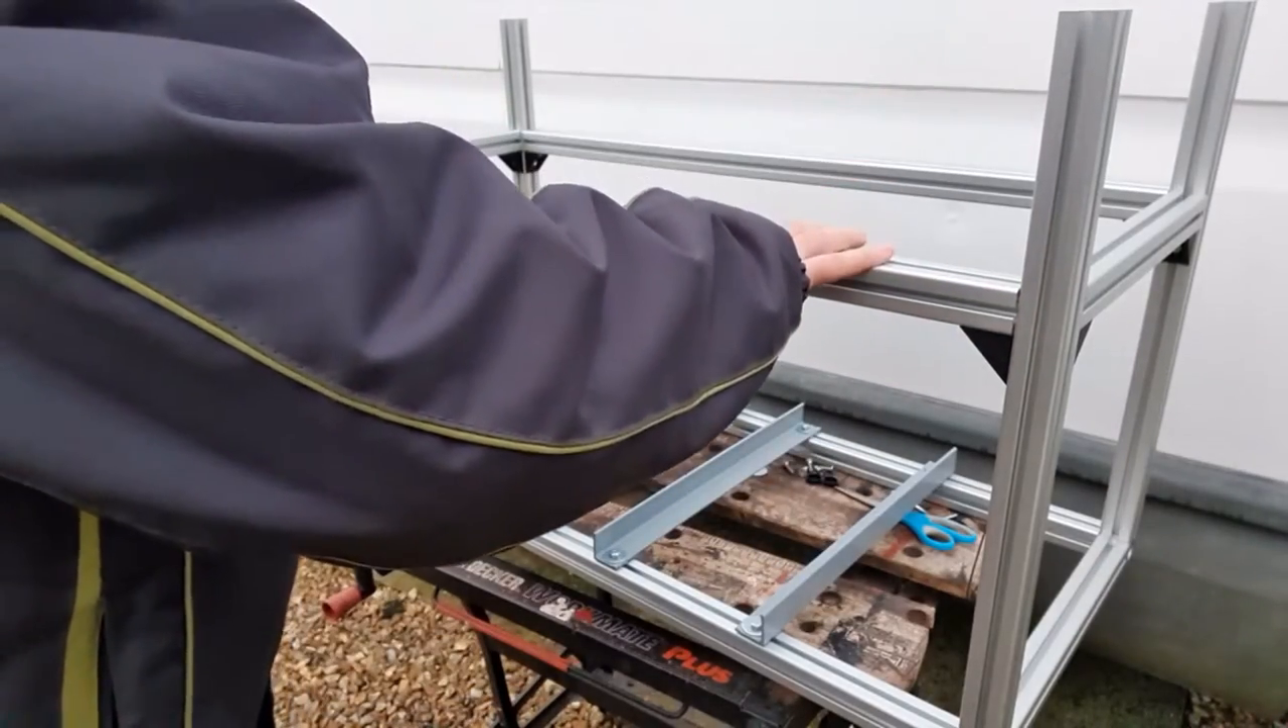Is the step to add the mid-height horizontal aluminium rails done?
Yes.